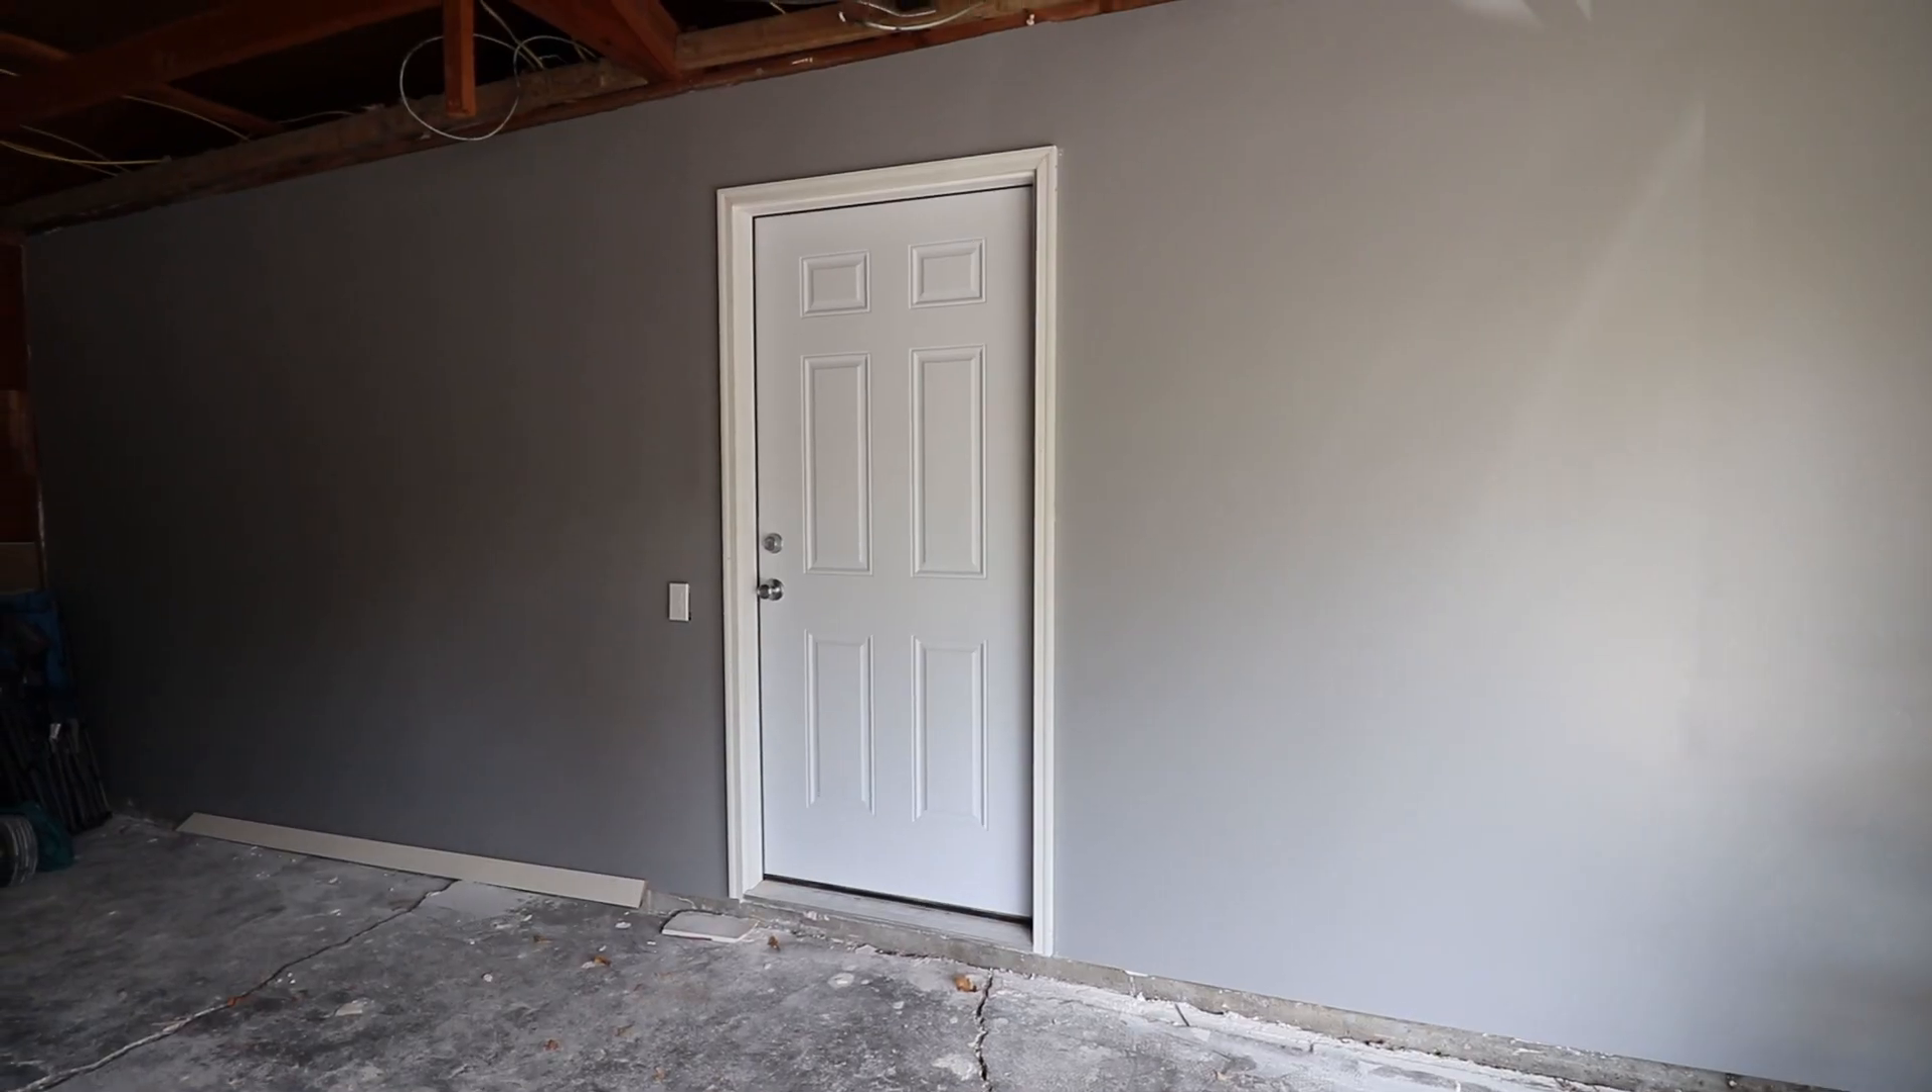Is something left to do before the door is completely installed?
No.